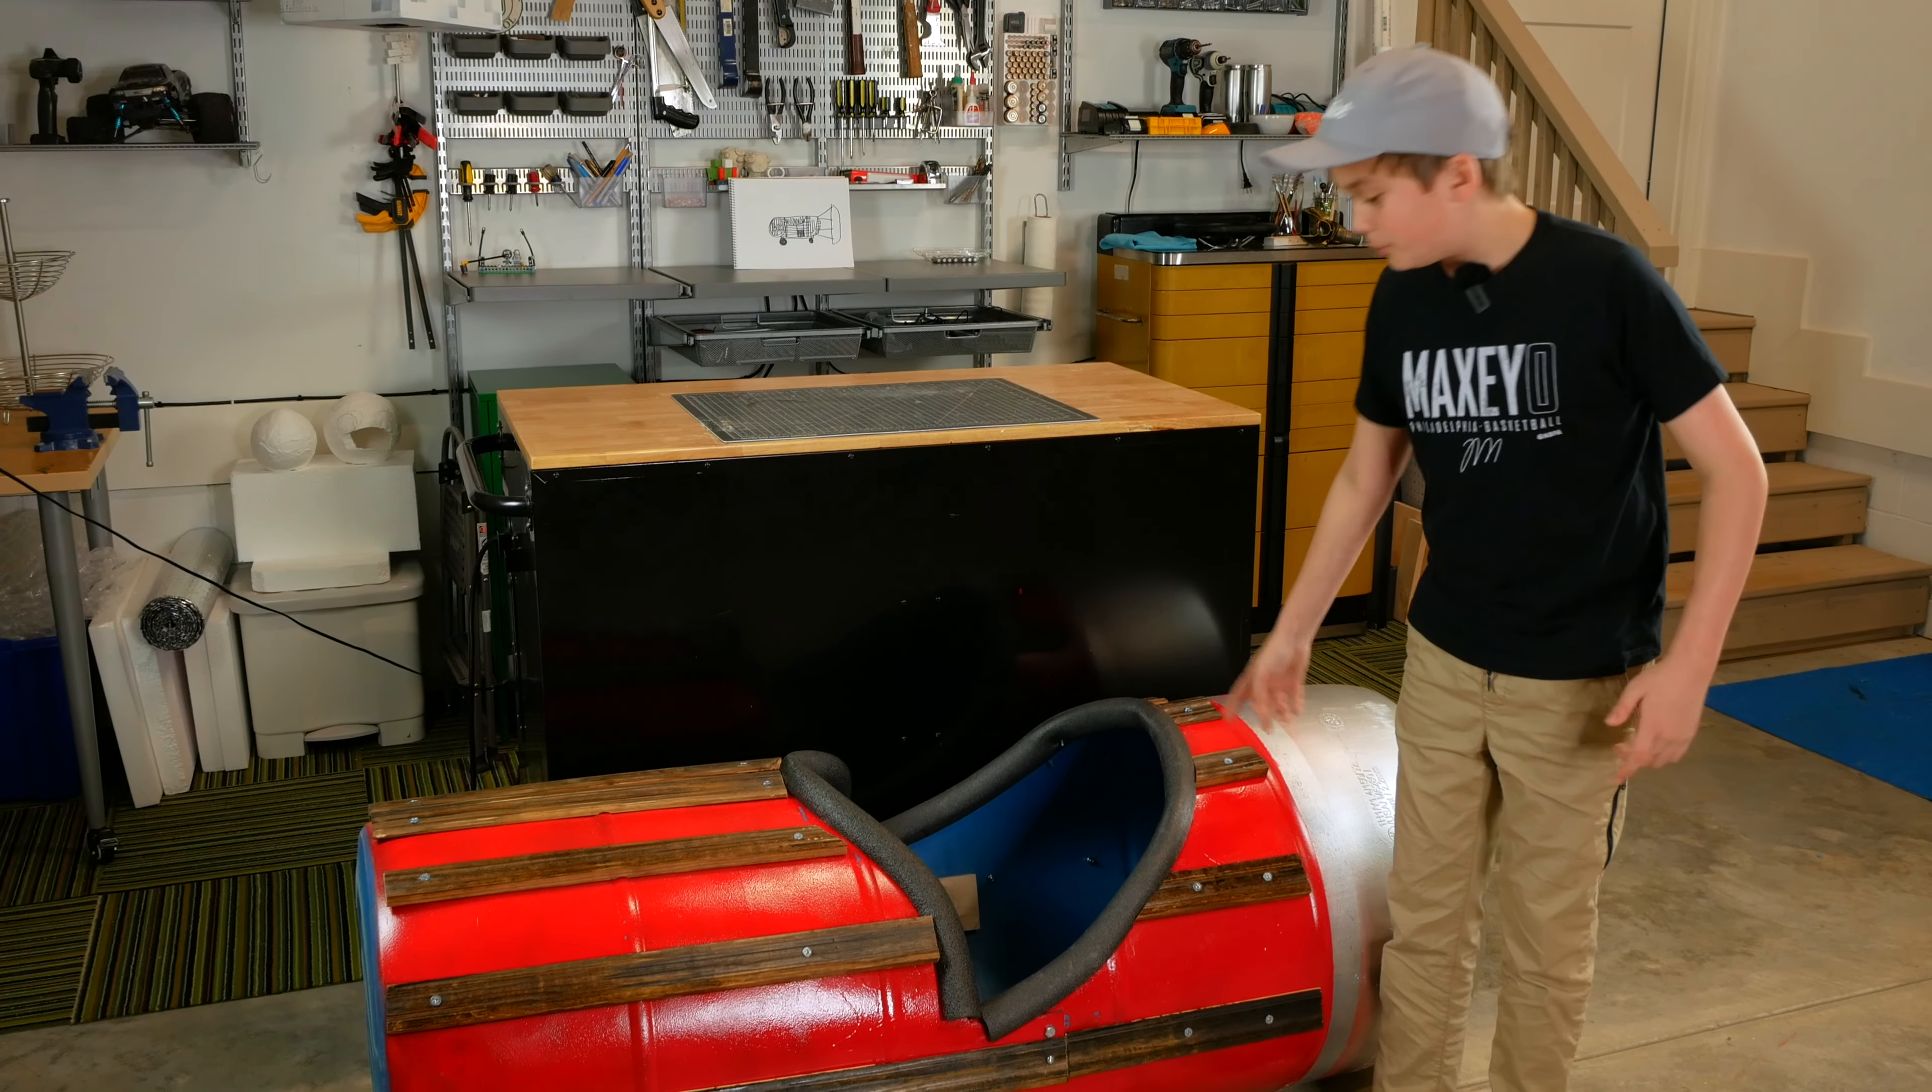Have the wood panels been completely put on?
Yes.